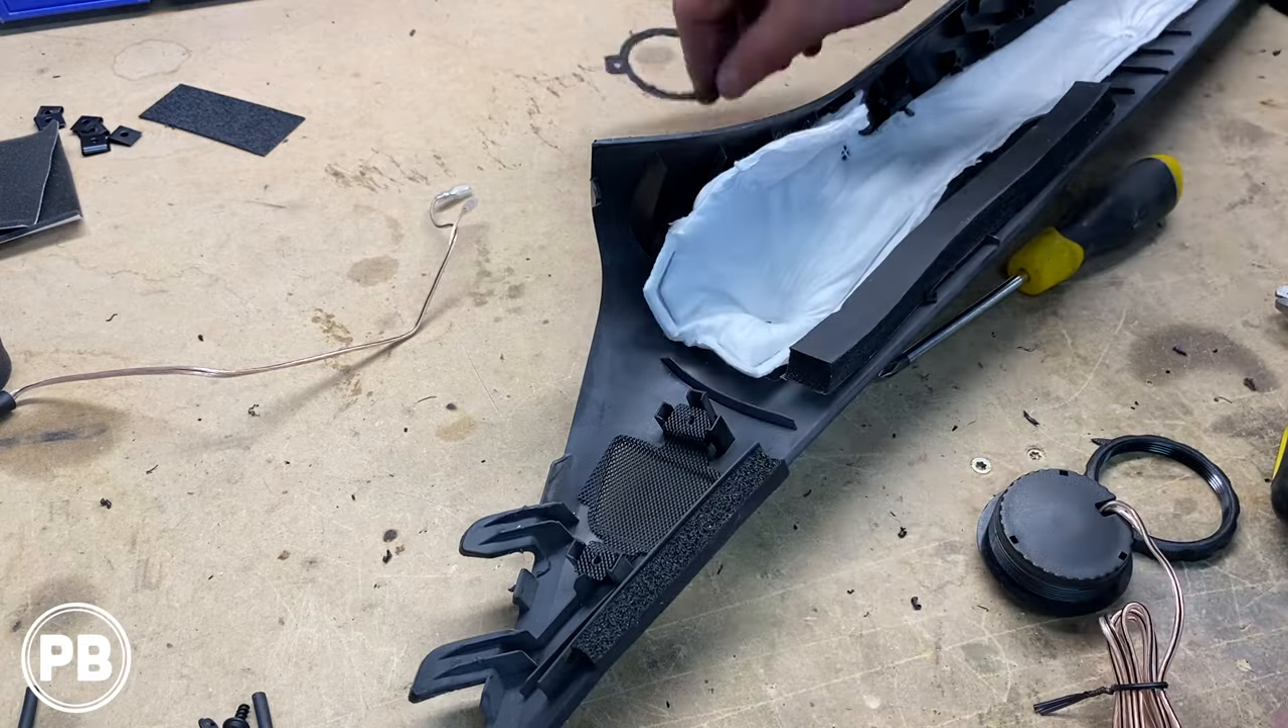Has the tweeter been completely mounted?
No.